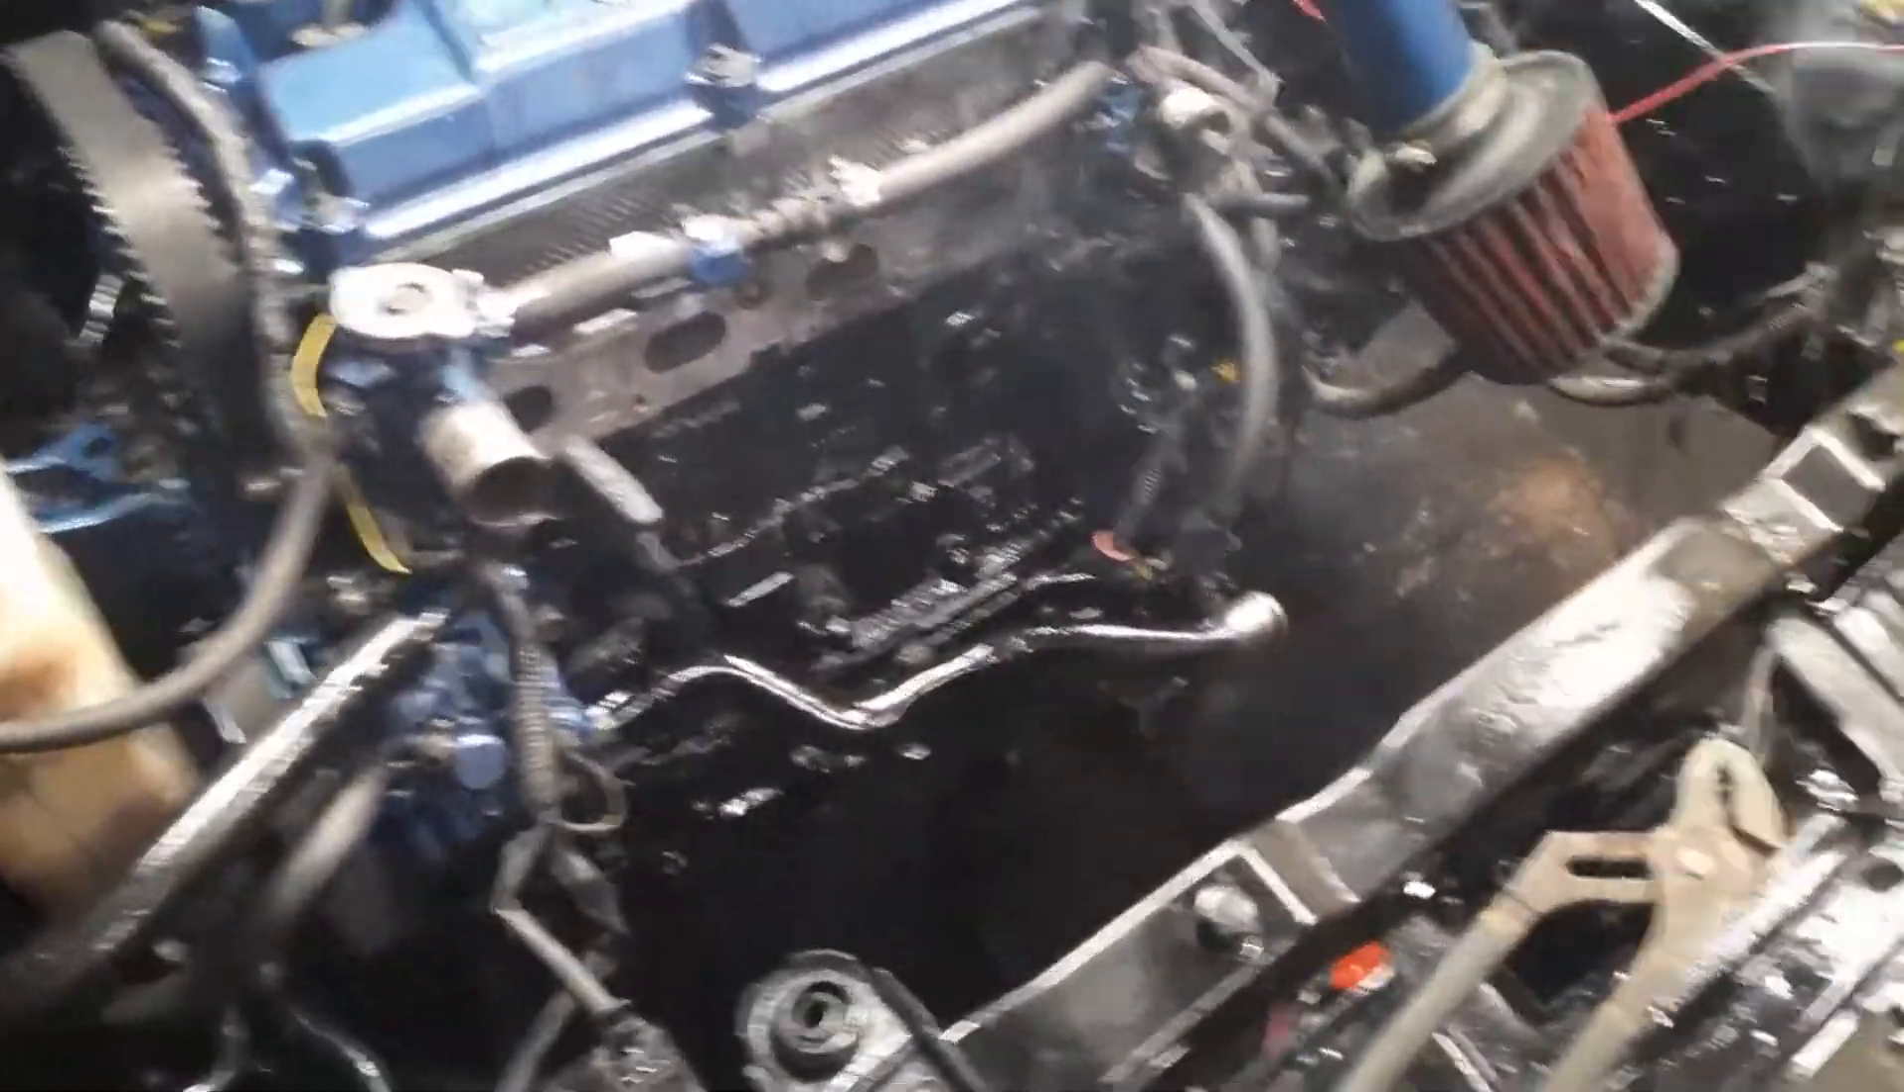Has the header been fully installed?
No.